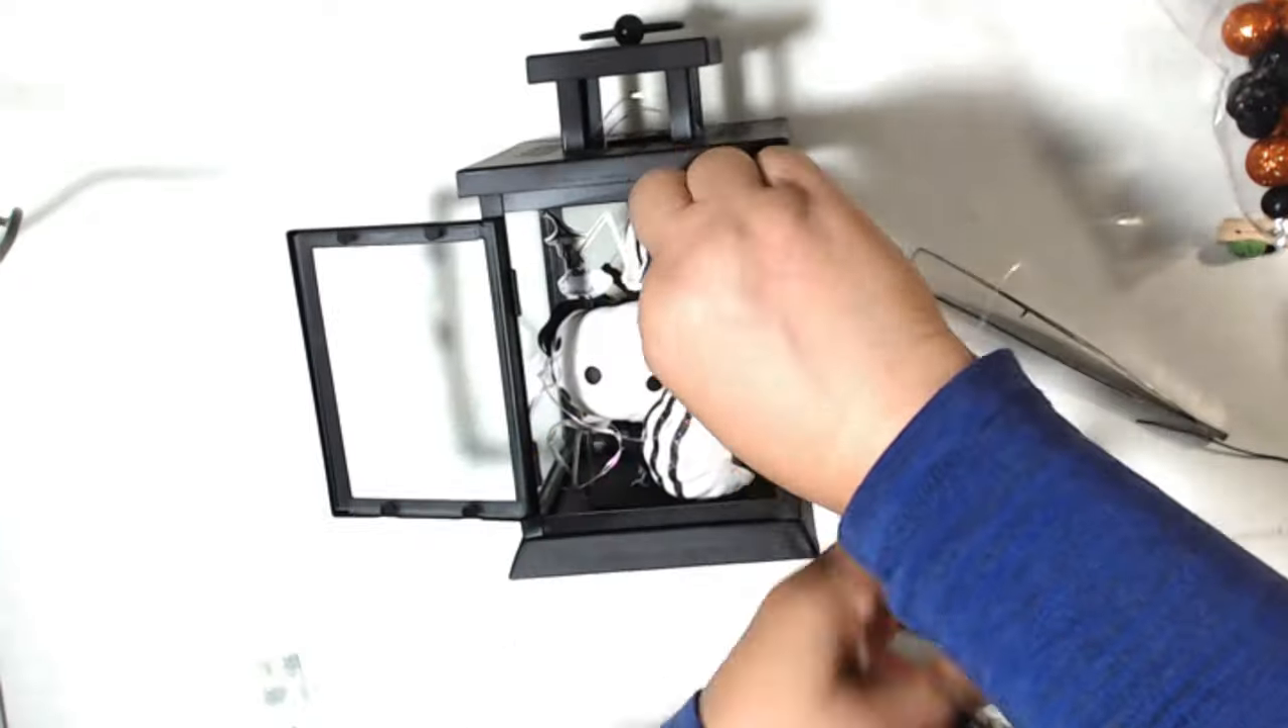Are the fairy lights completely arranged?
No.